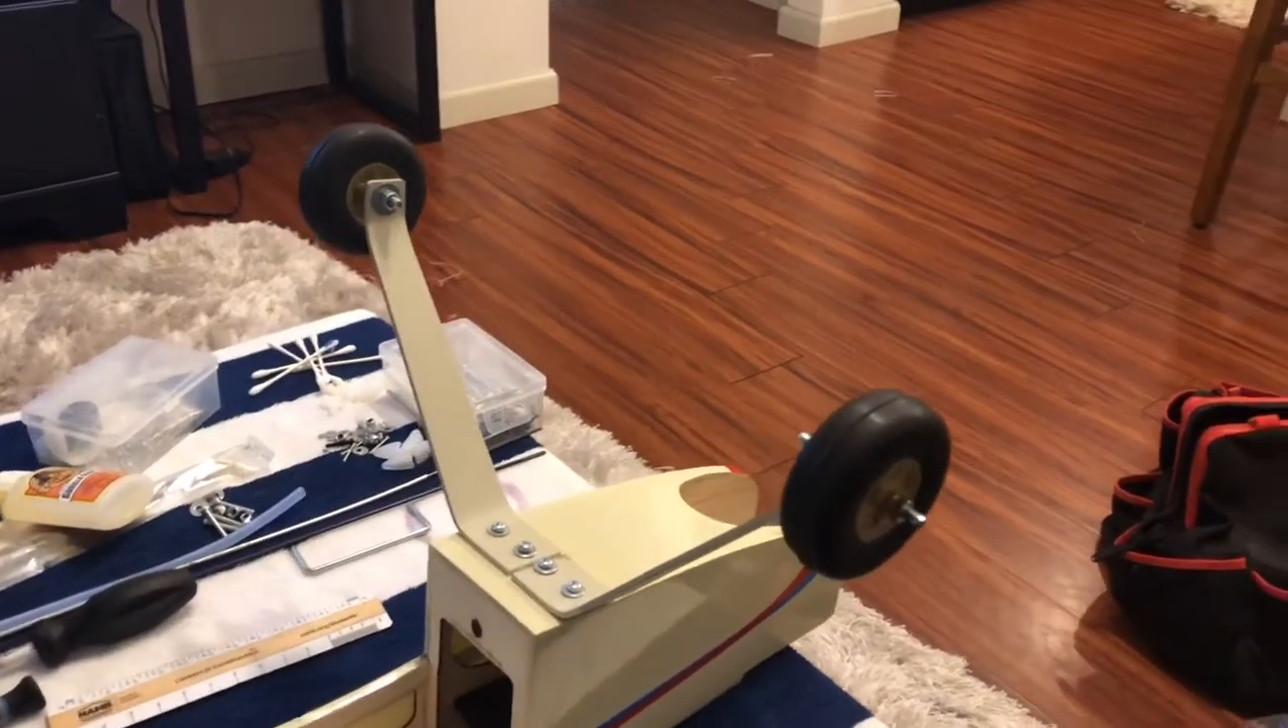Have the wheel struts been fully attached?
Yes.